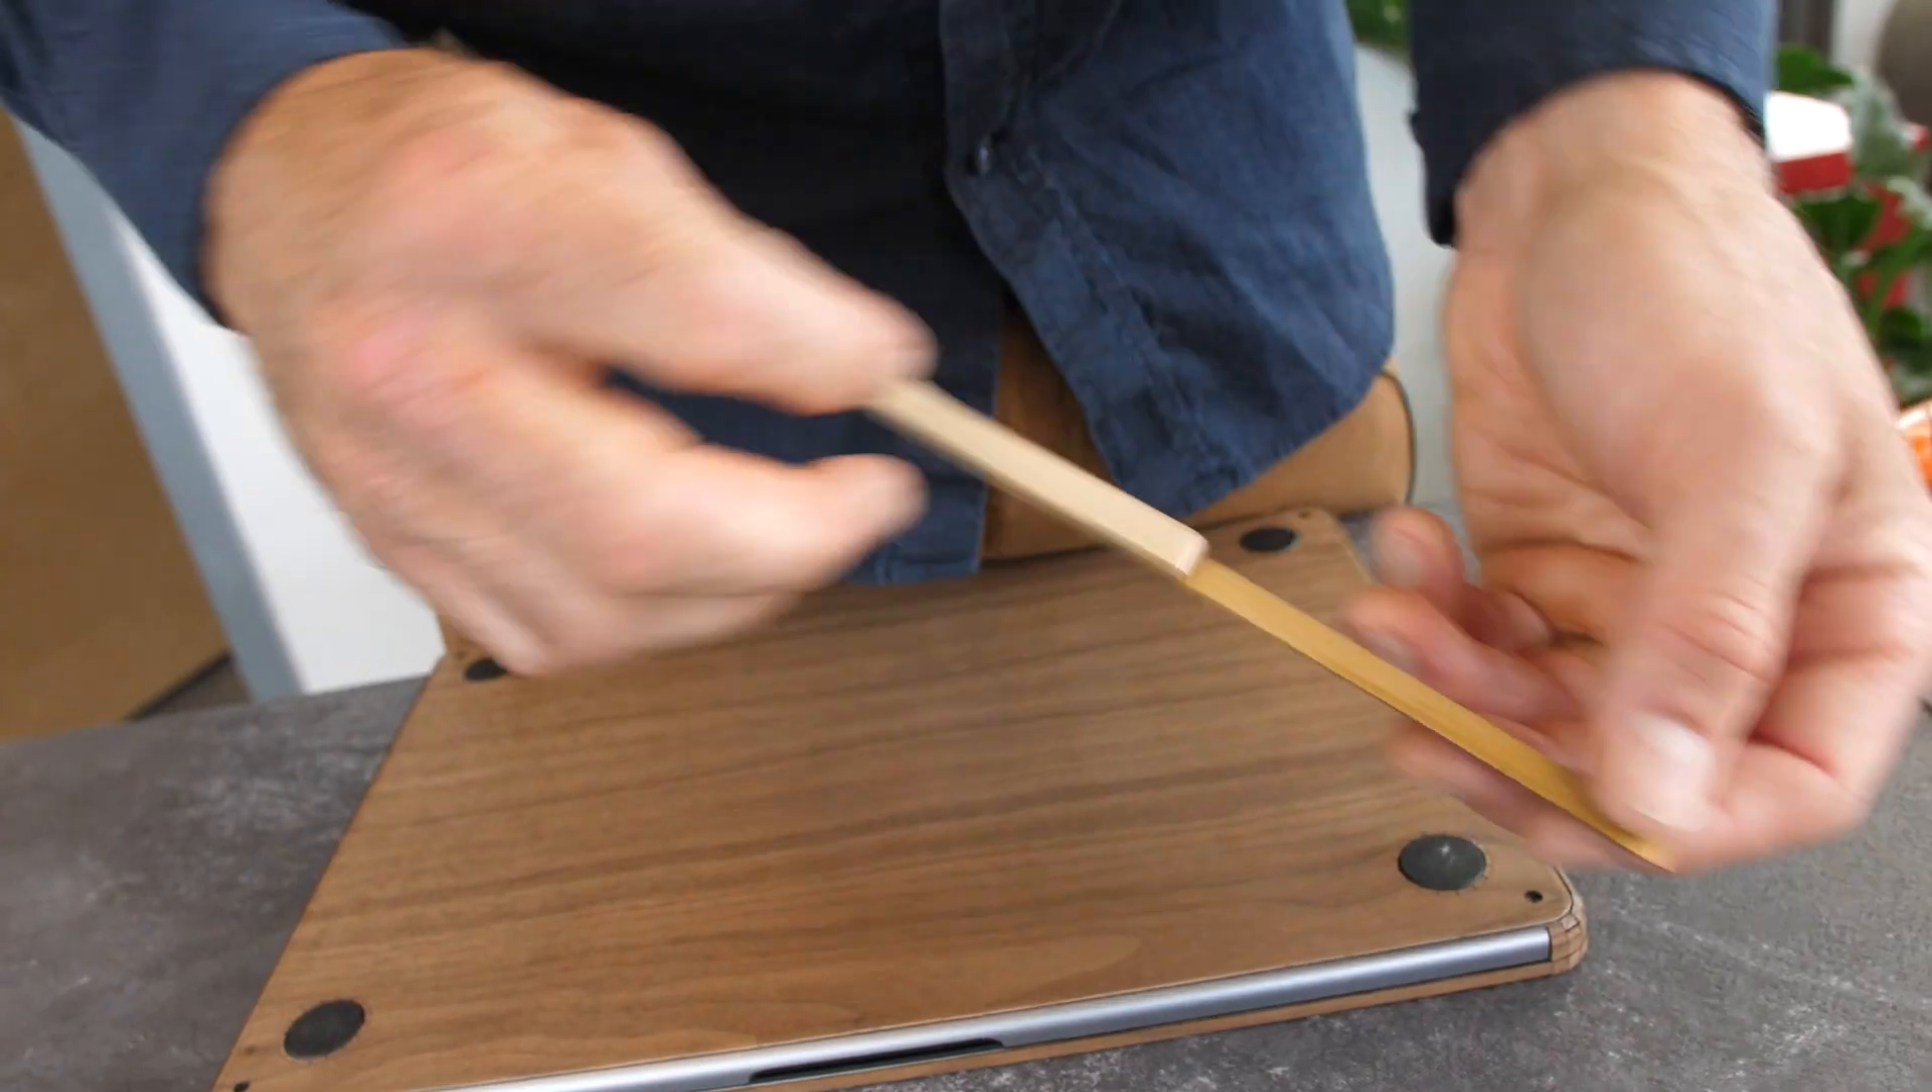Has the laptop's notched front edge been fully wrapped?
No.